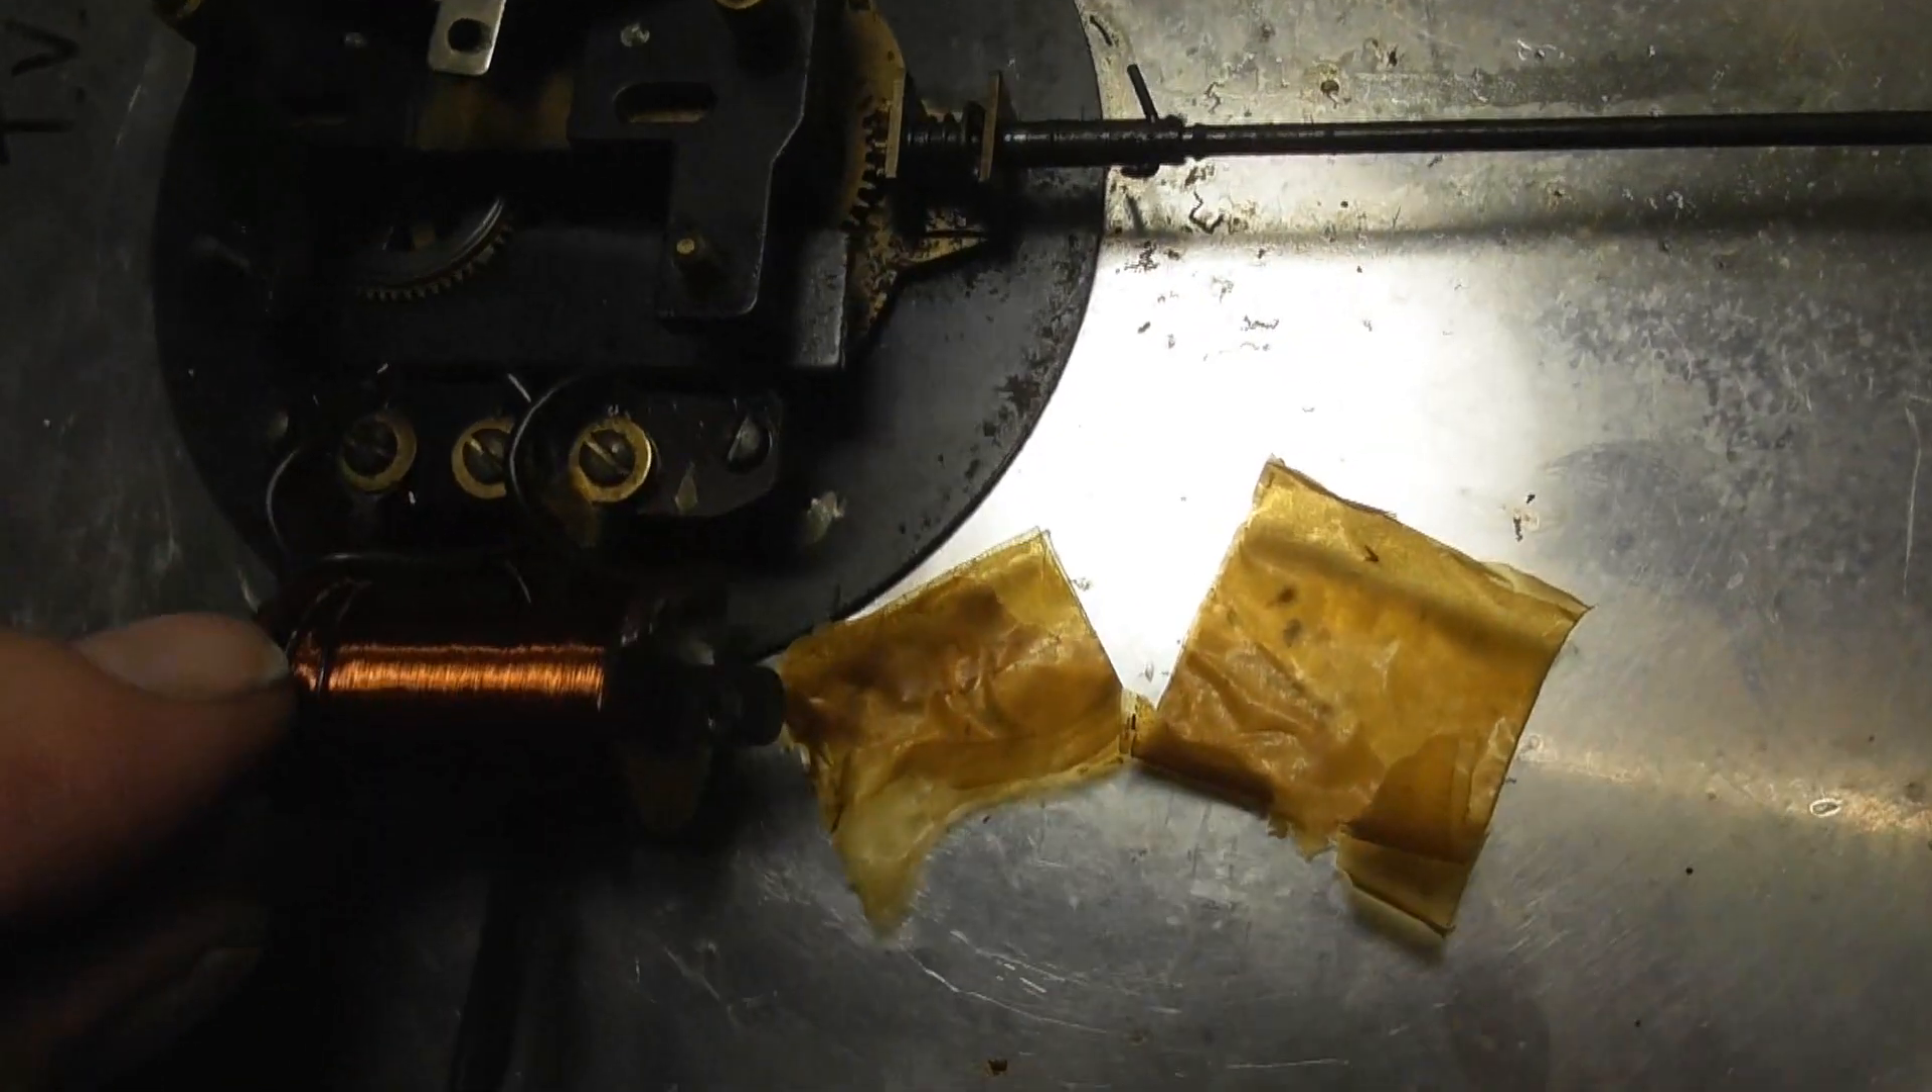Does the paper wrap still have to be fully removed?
No.